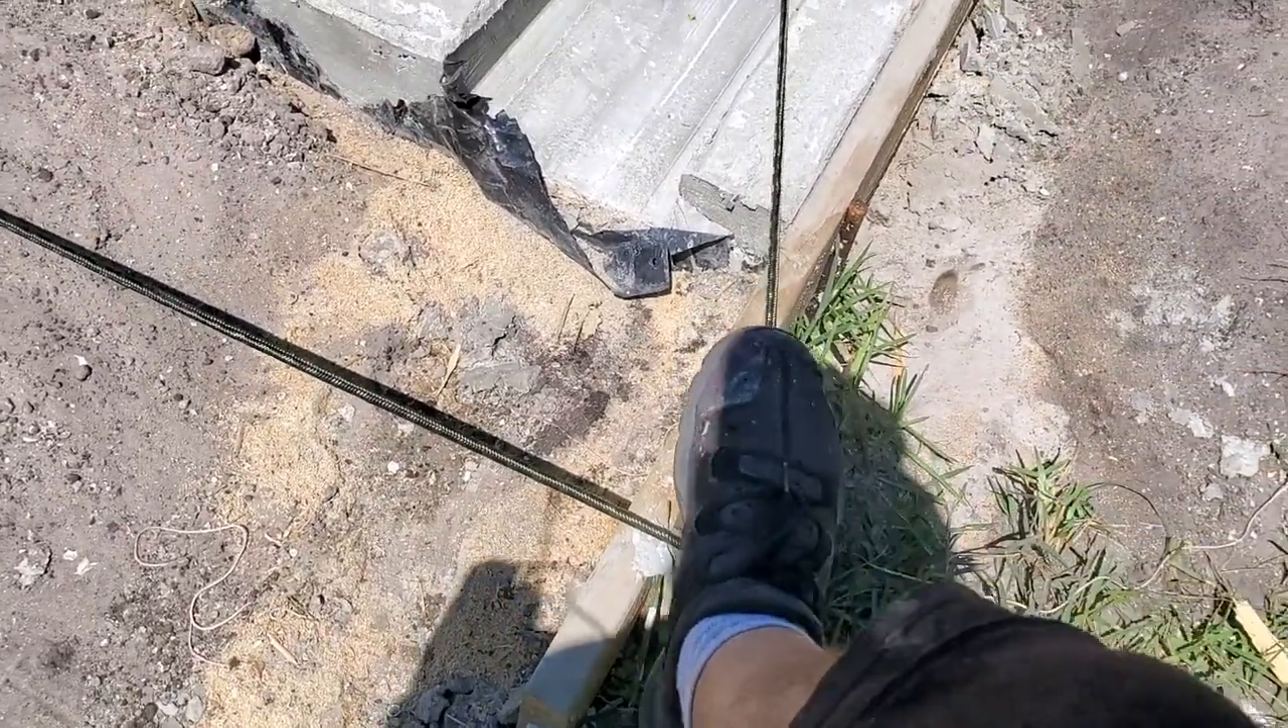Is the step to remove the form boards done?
No.